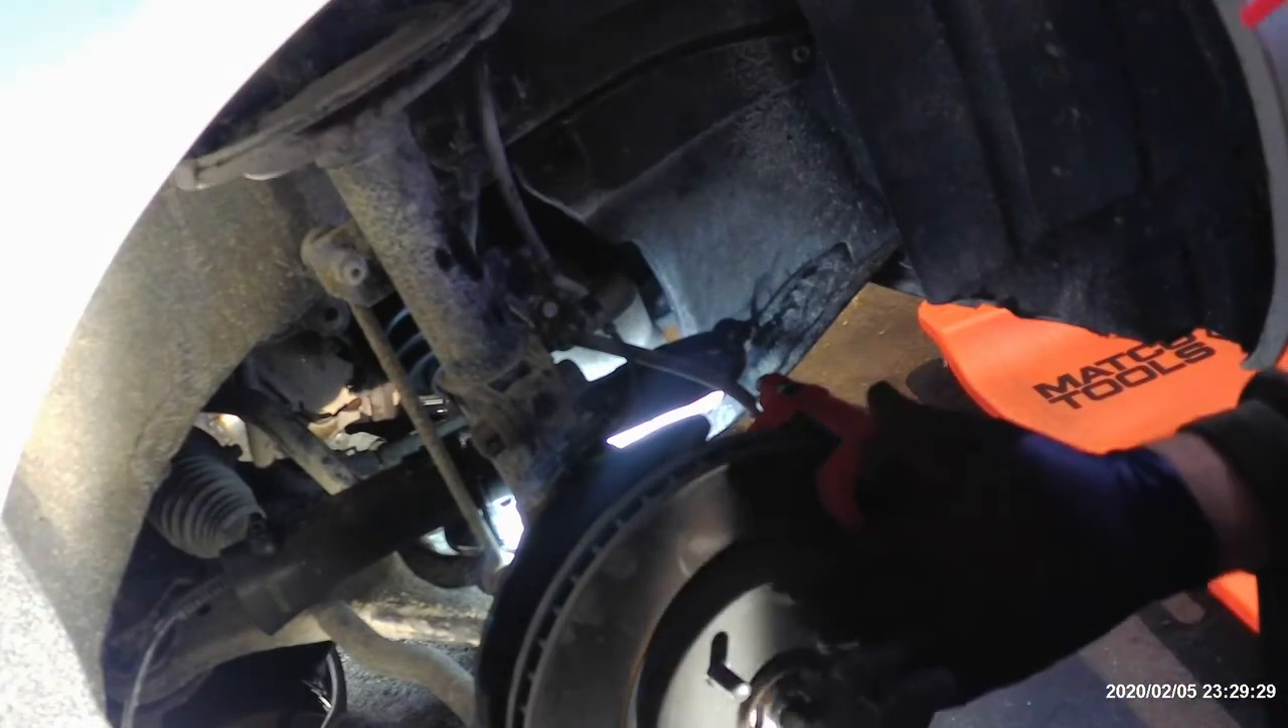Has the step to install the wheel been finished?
No.